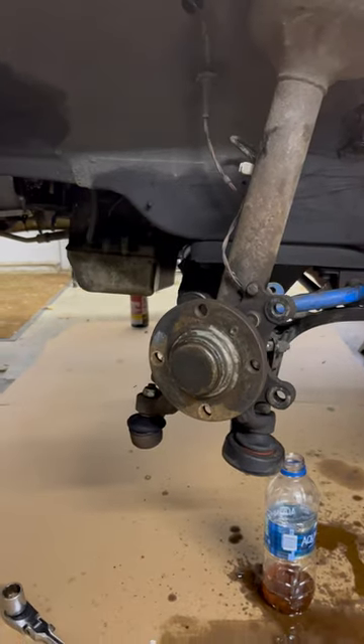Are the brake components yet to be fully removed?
No.